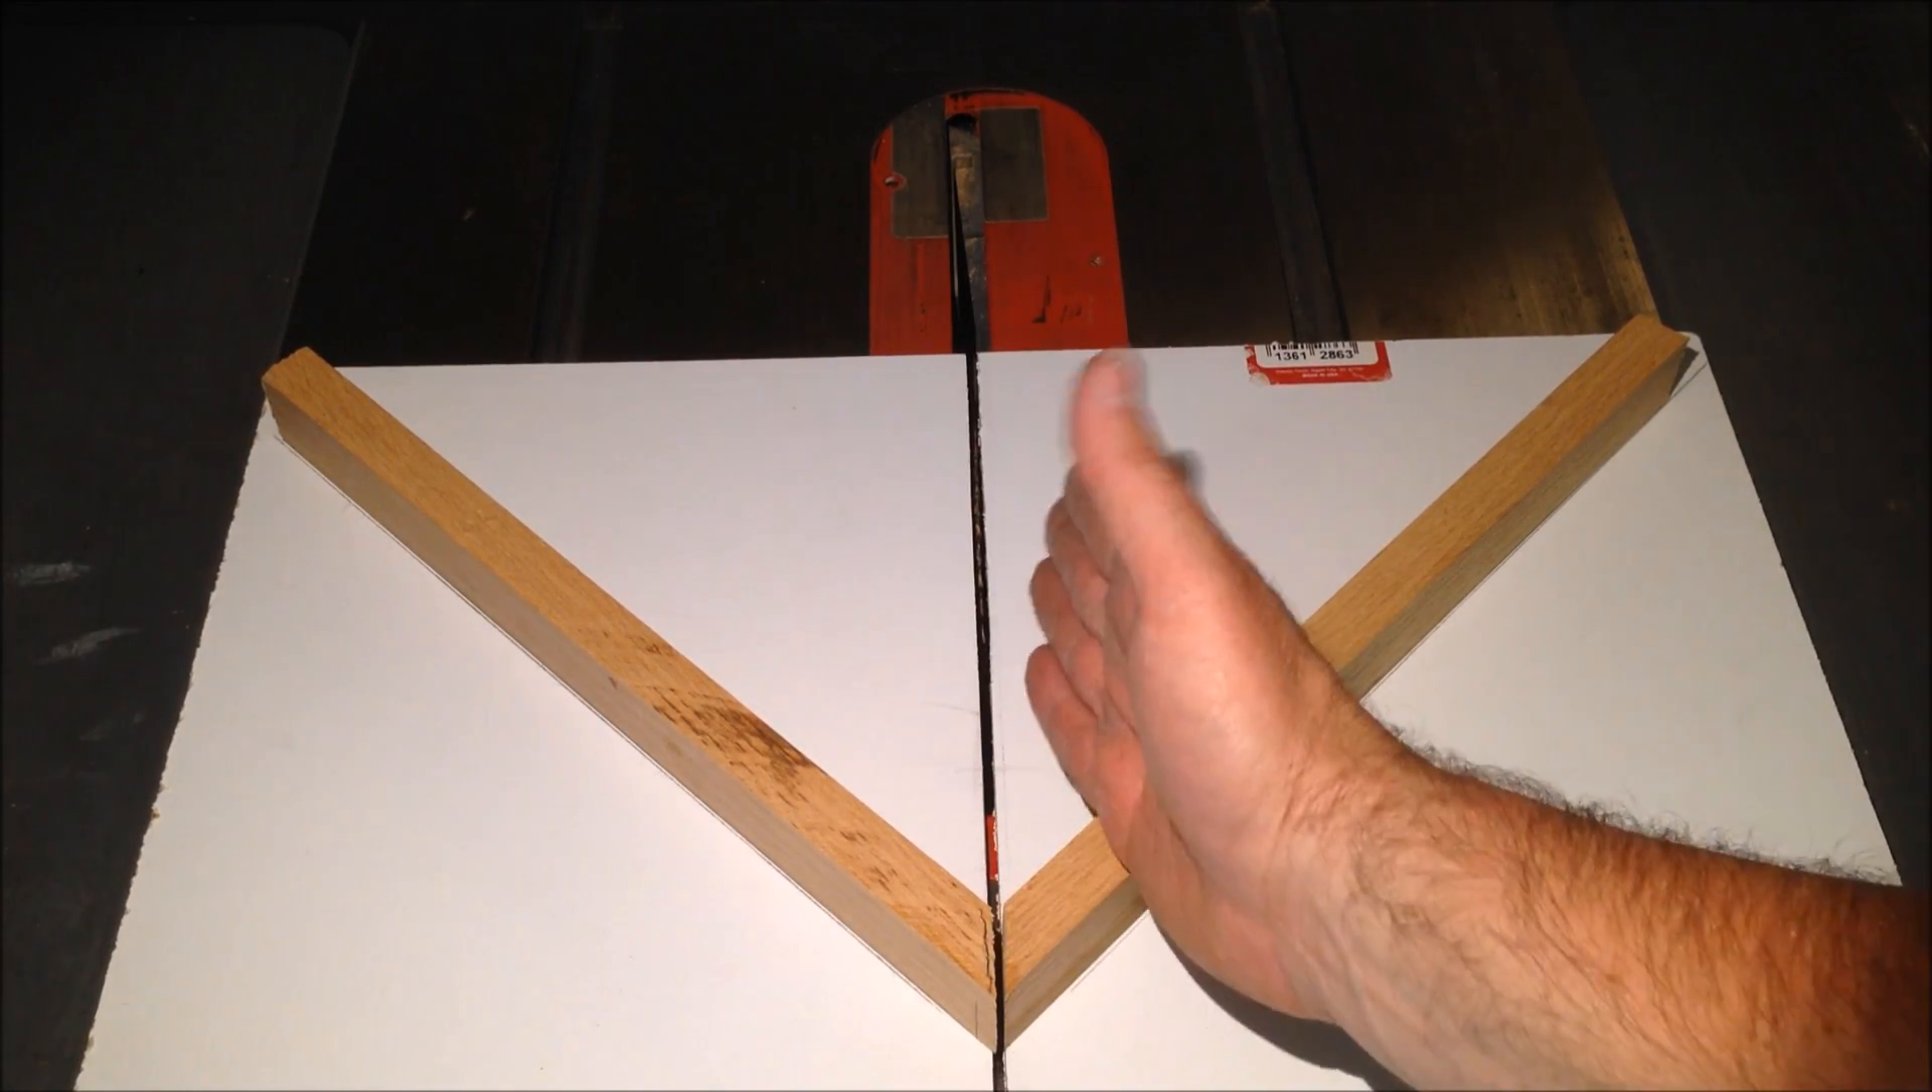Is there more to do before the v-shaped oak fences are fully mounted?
No.